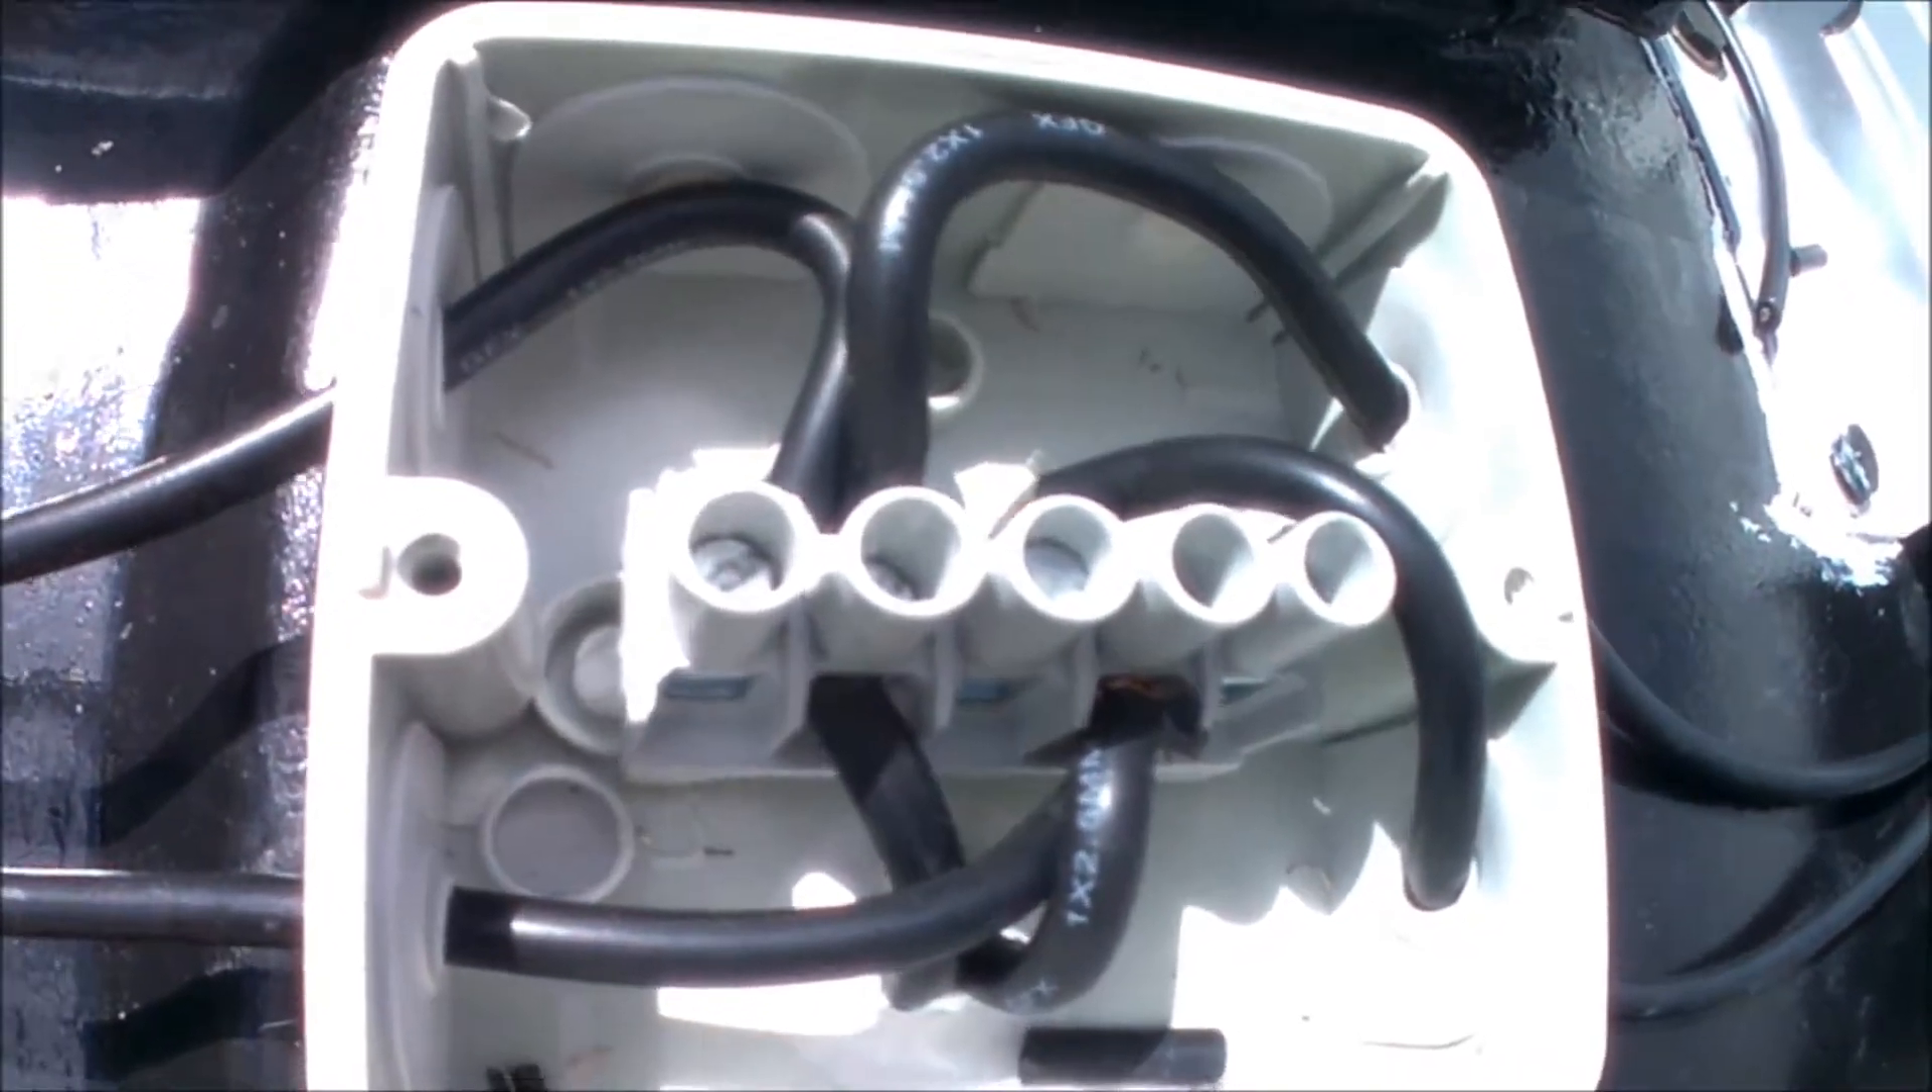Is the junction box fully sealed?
No.